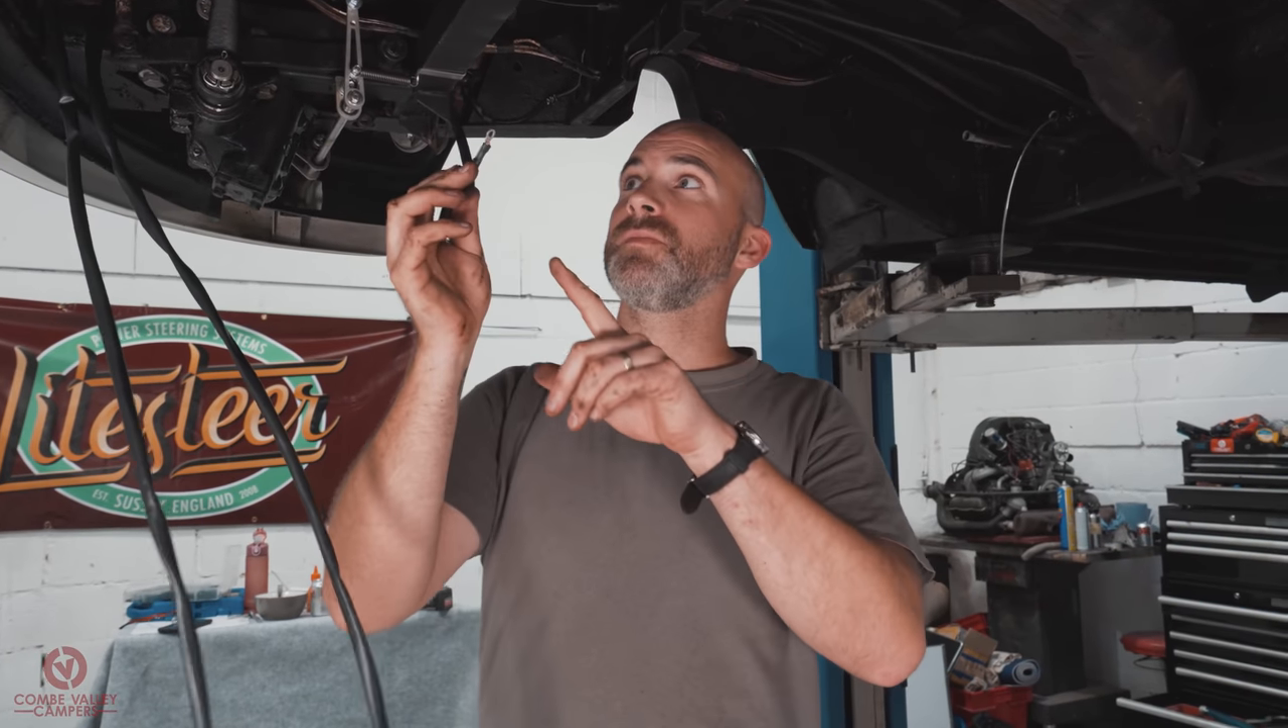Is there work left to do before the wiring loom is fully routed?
Yes.